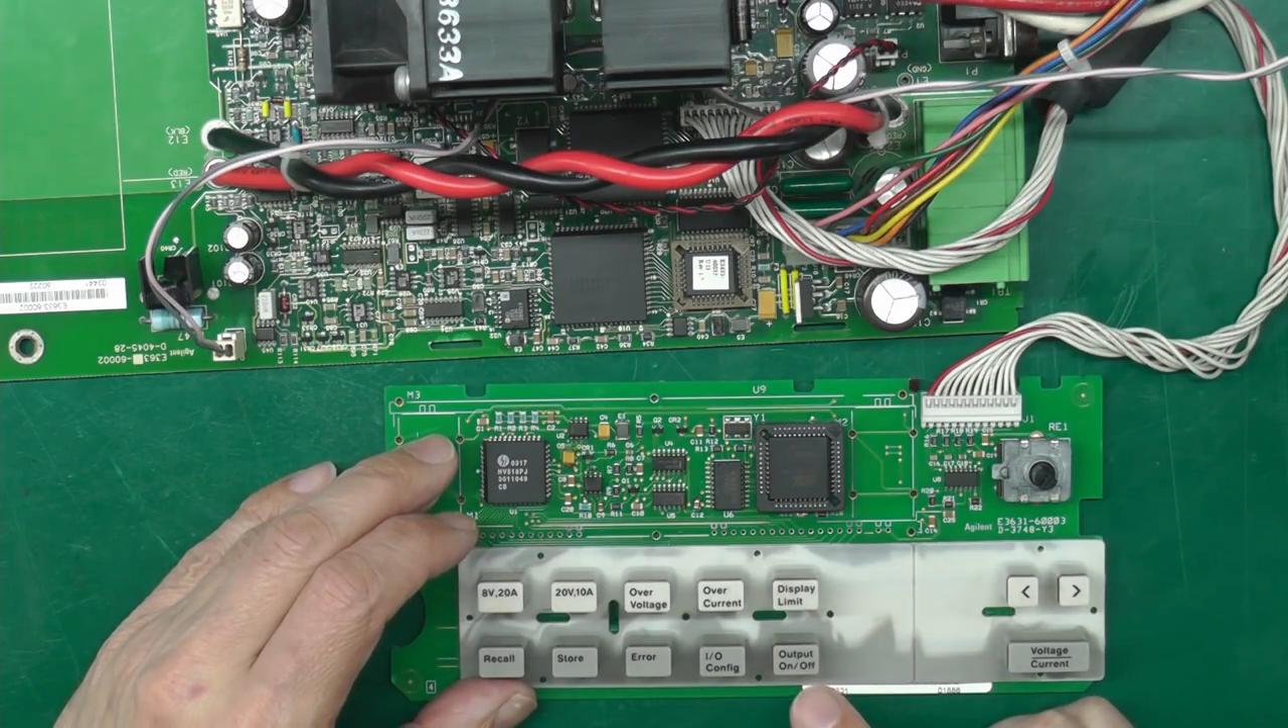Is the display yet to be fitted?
Yes.